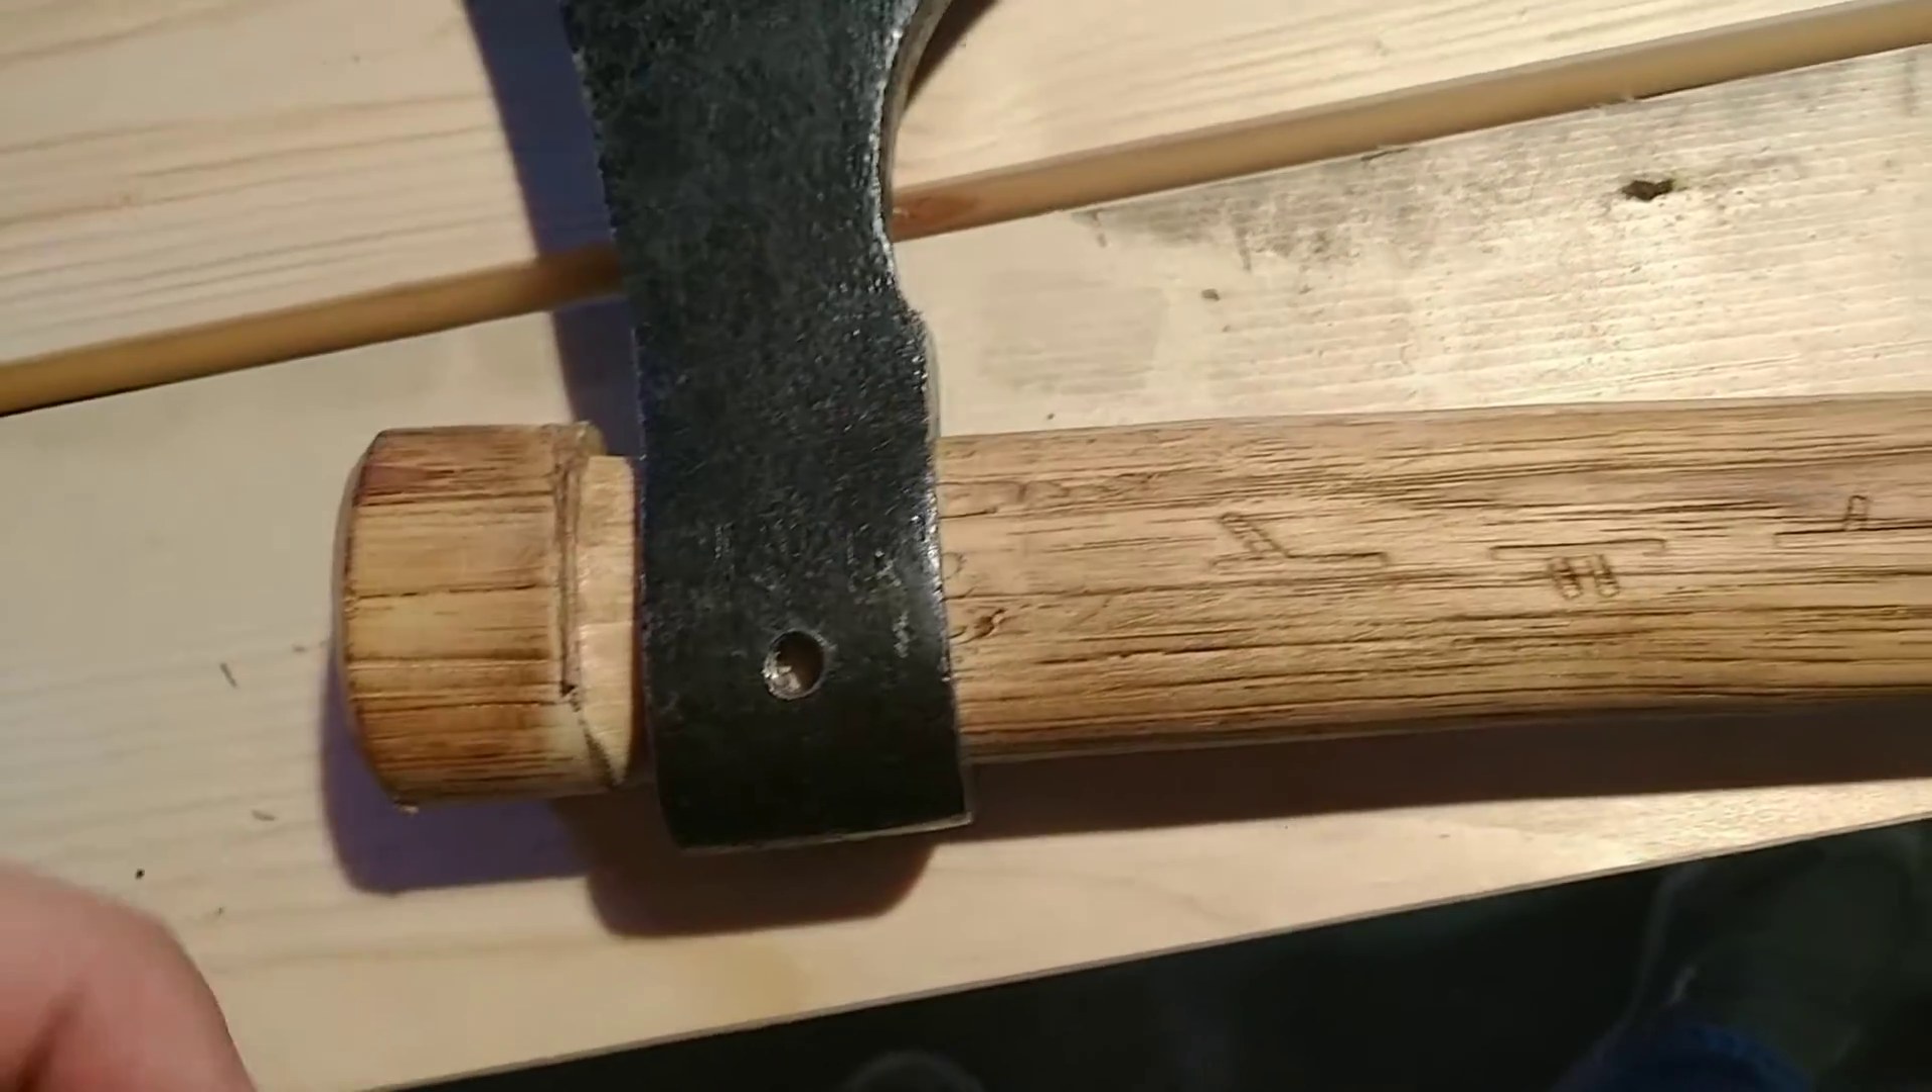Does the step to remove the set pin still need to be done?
No.